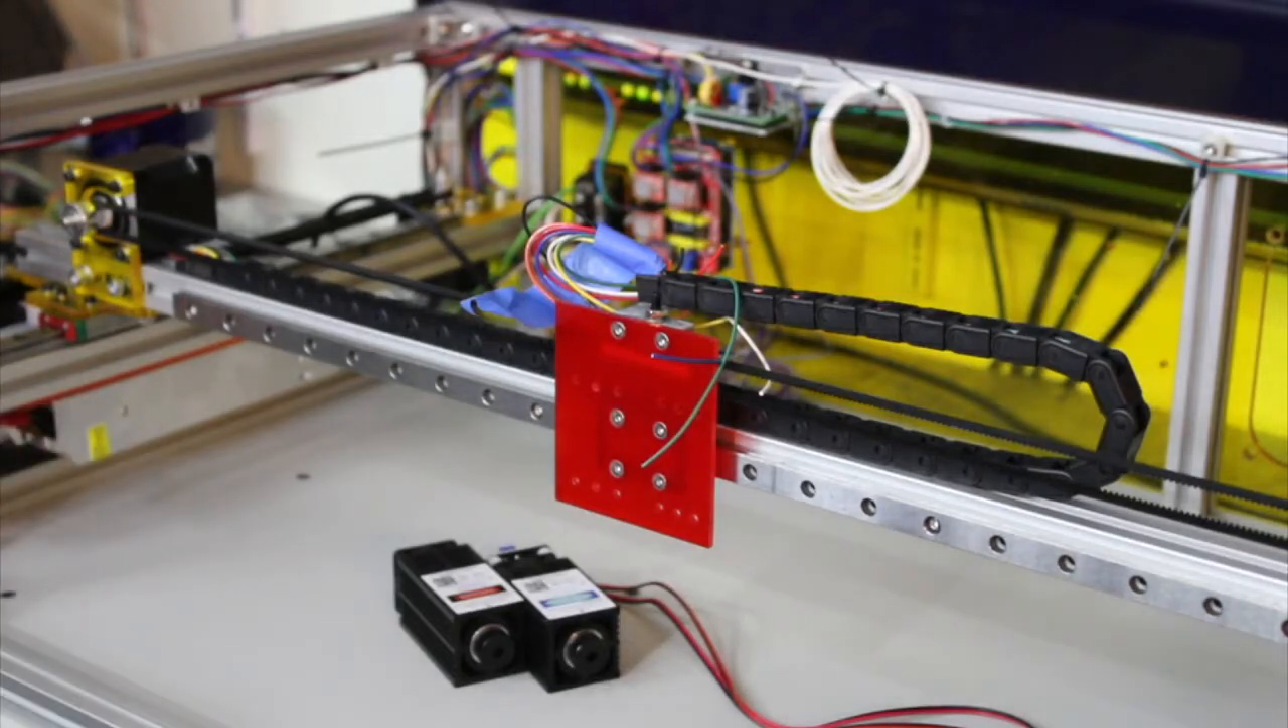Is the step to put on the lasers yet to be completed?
Yes.